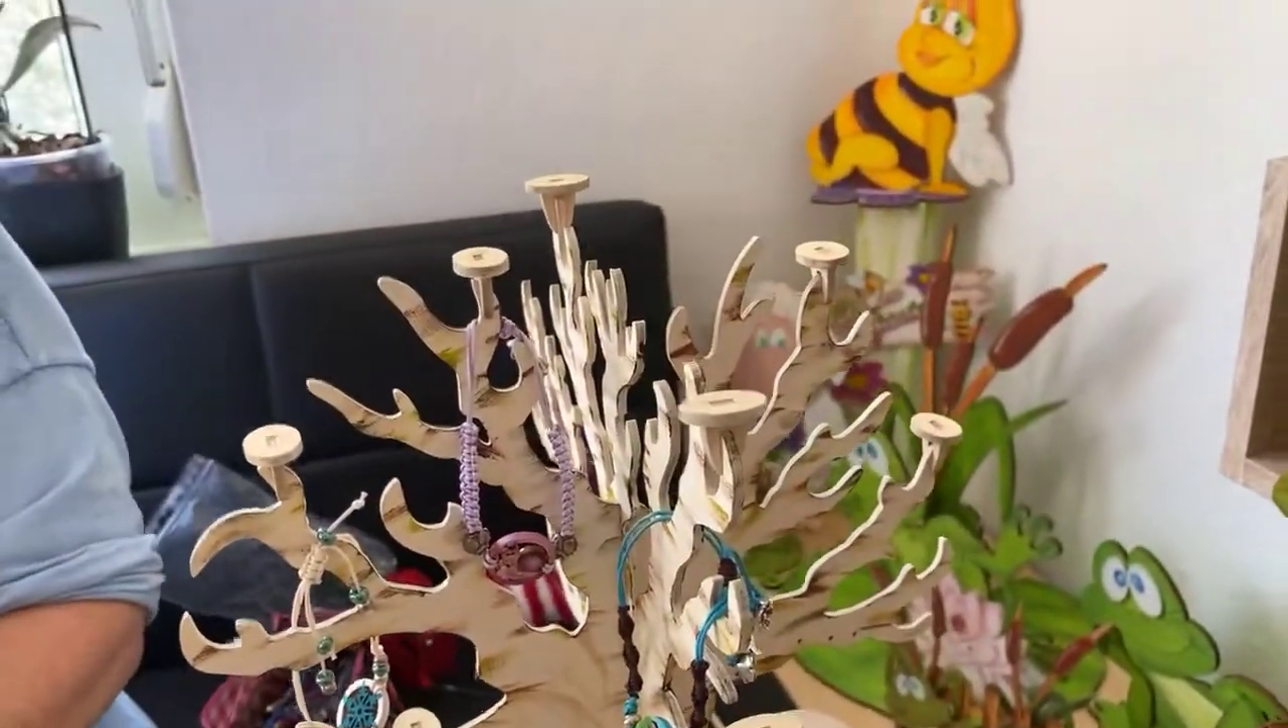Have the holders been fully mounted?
Yes.